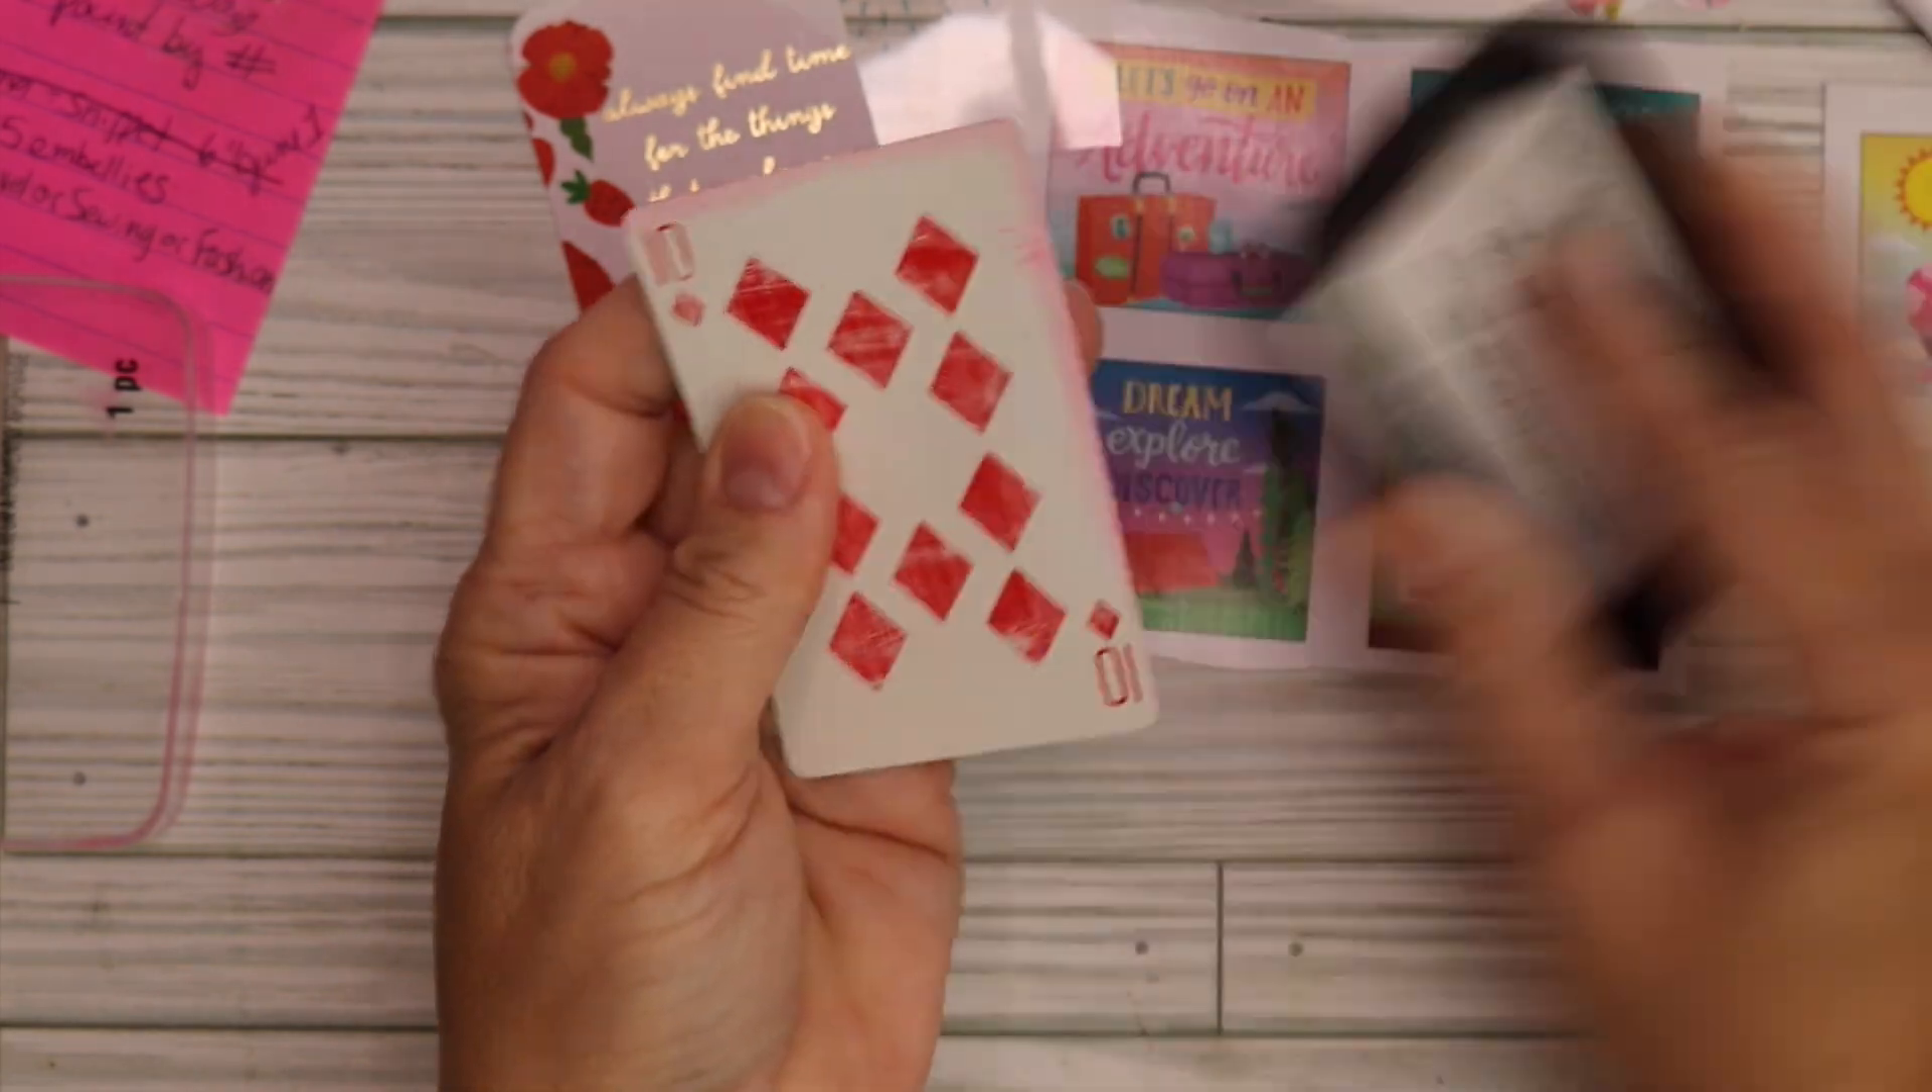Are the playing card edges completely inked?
No.